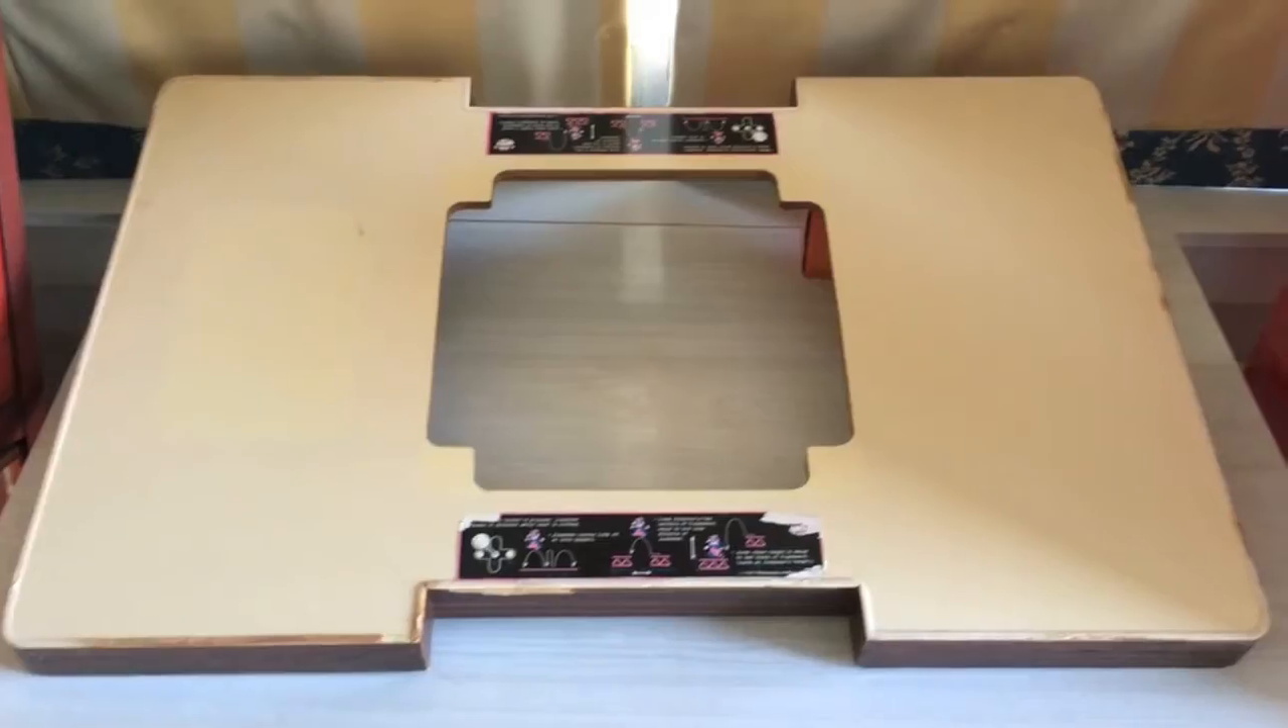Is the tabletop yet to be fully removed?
No.